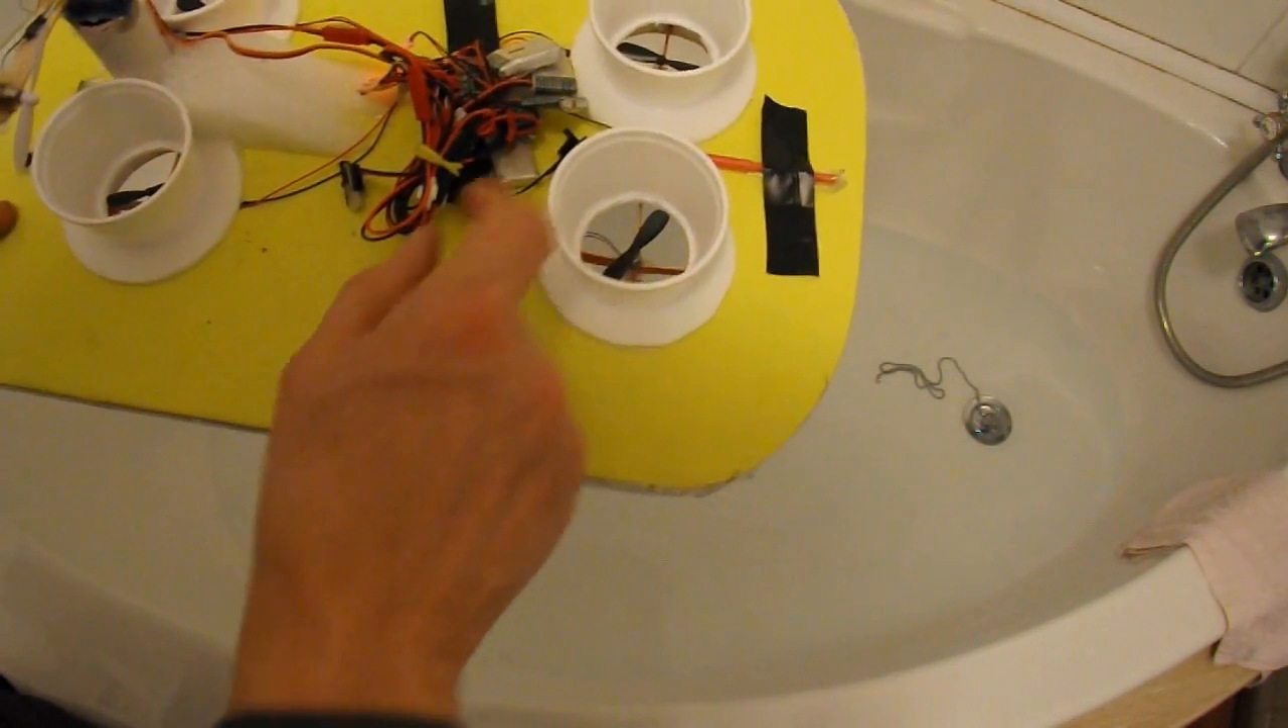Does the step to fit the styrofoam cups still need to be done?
No.